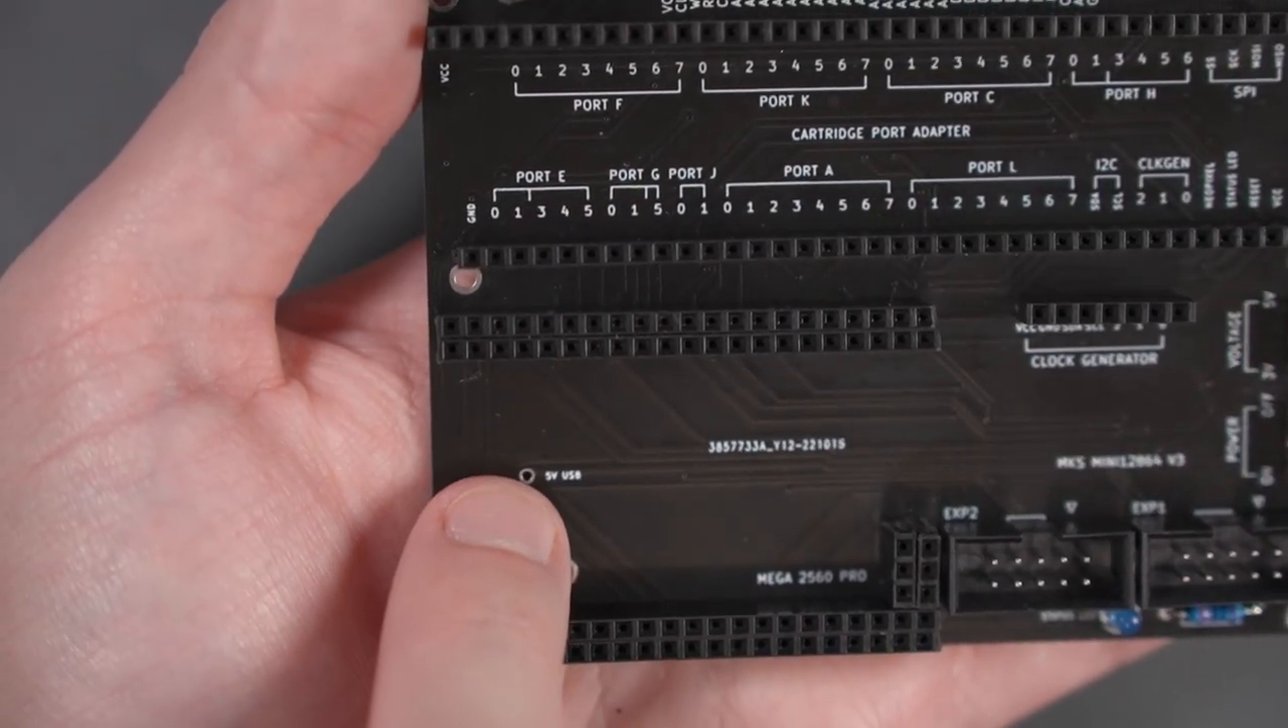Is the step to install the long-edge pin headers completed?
Yes.